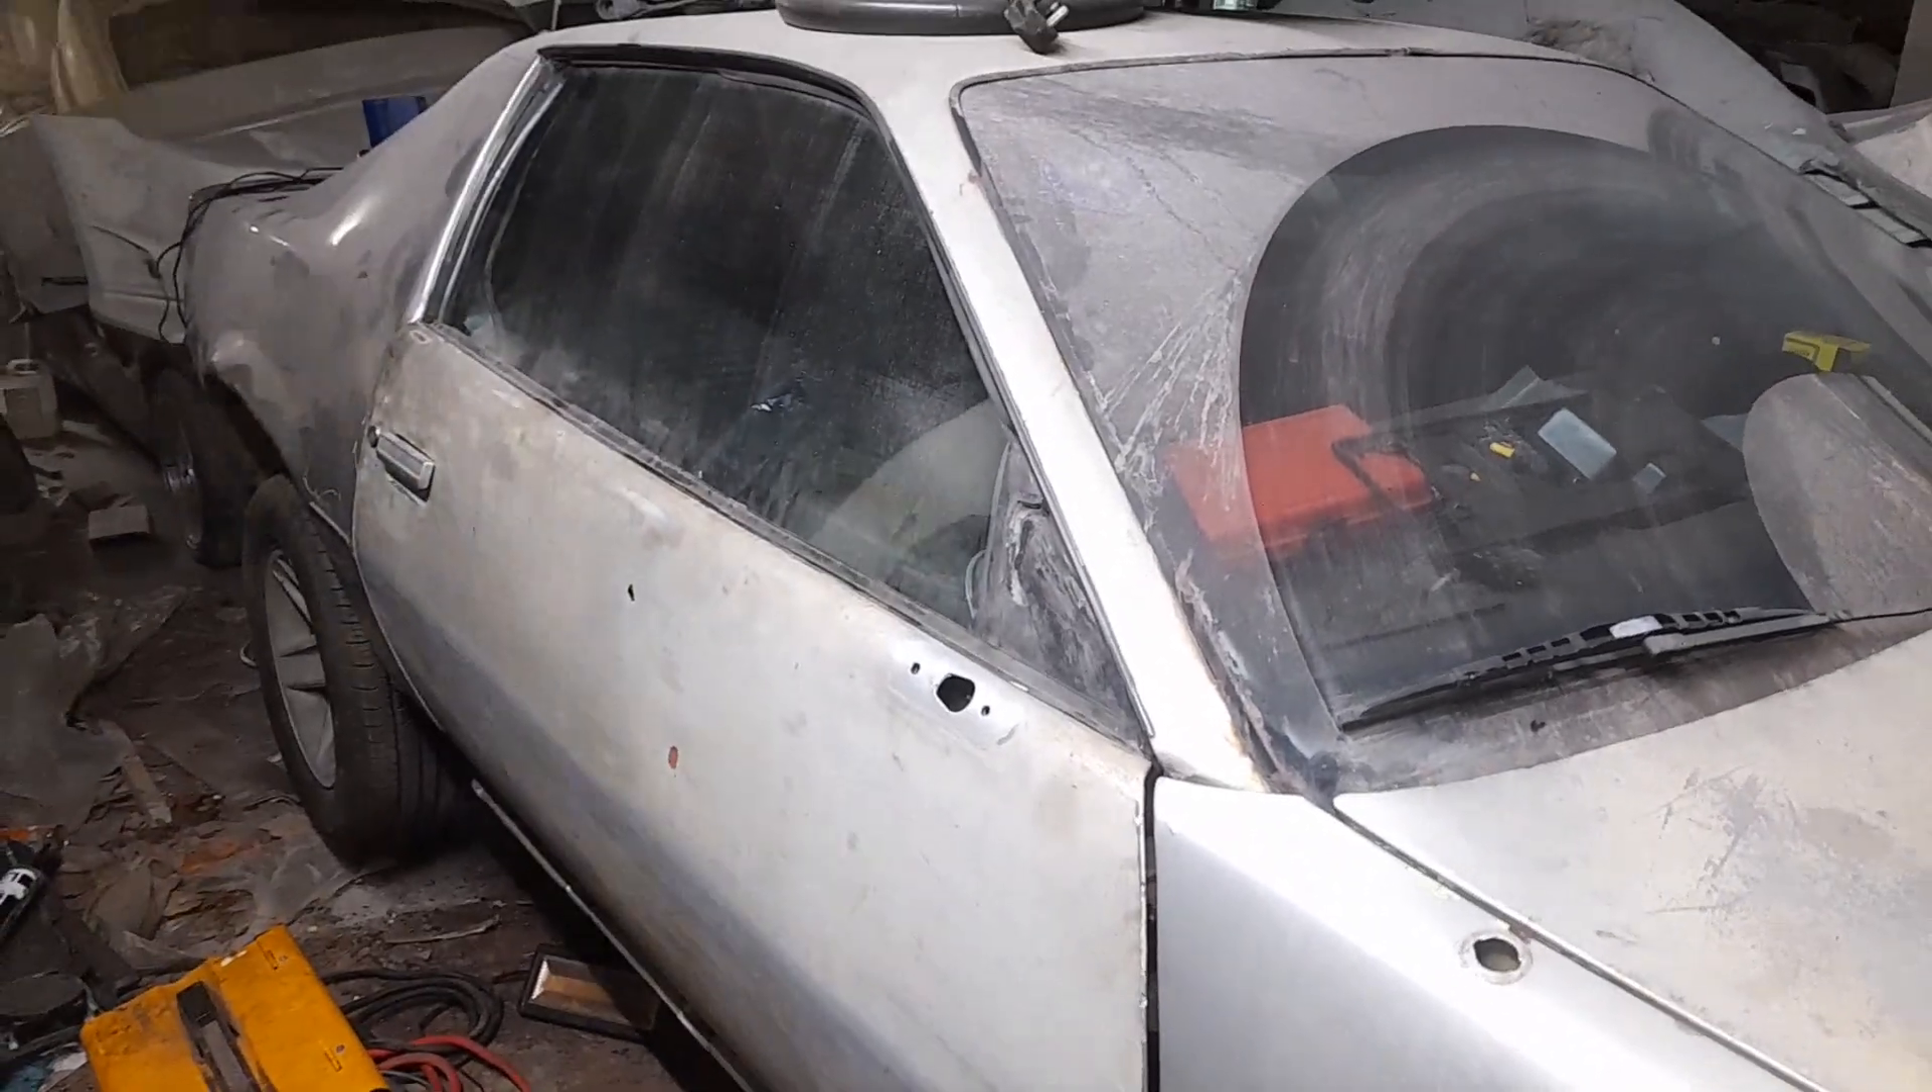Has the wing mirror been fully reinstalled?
No.